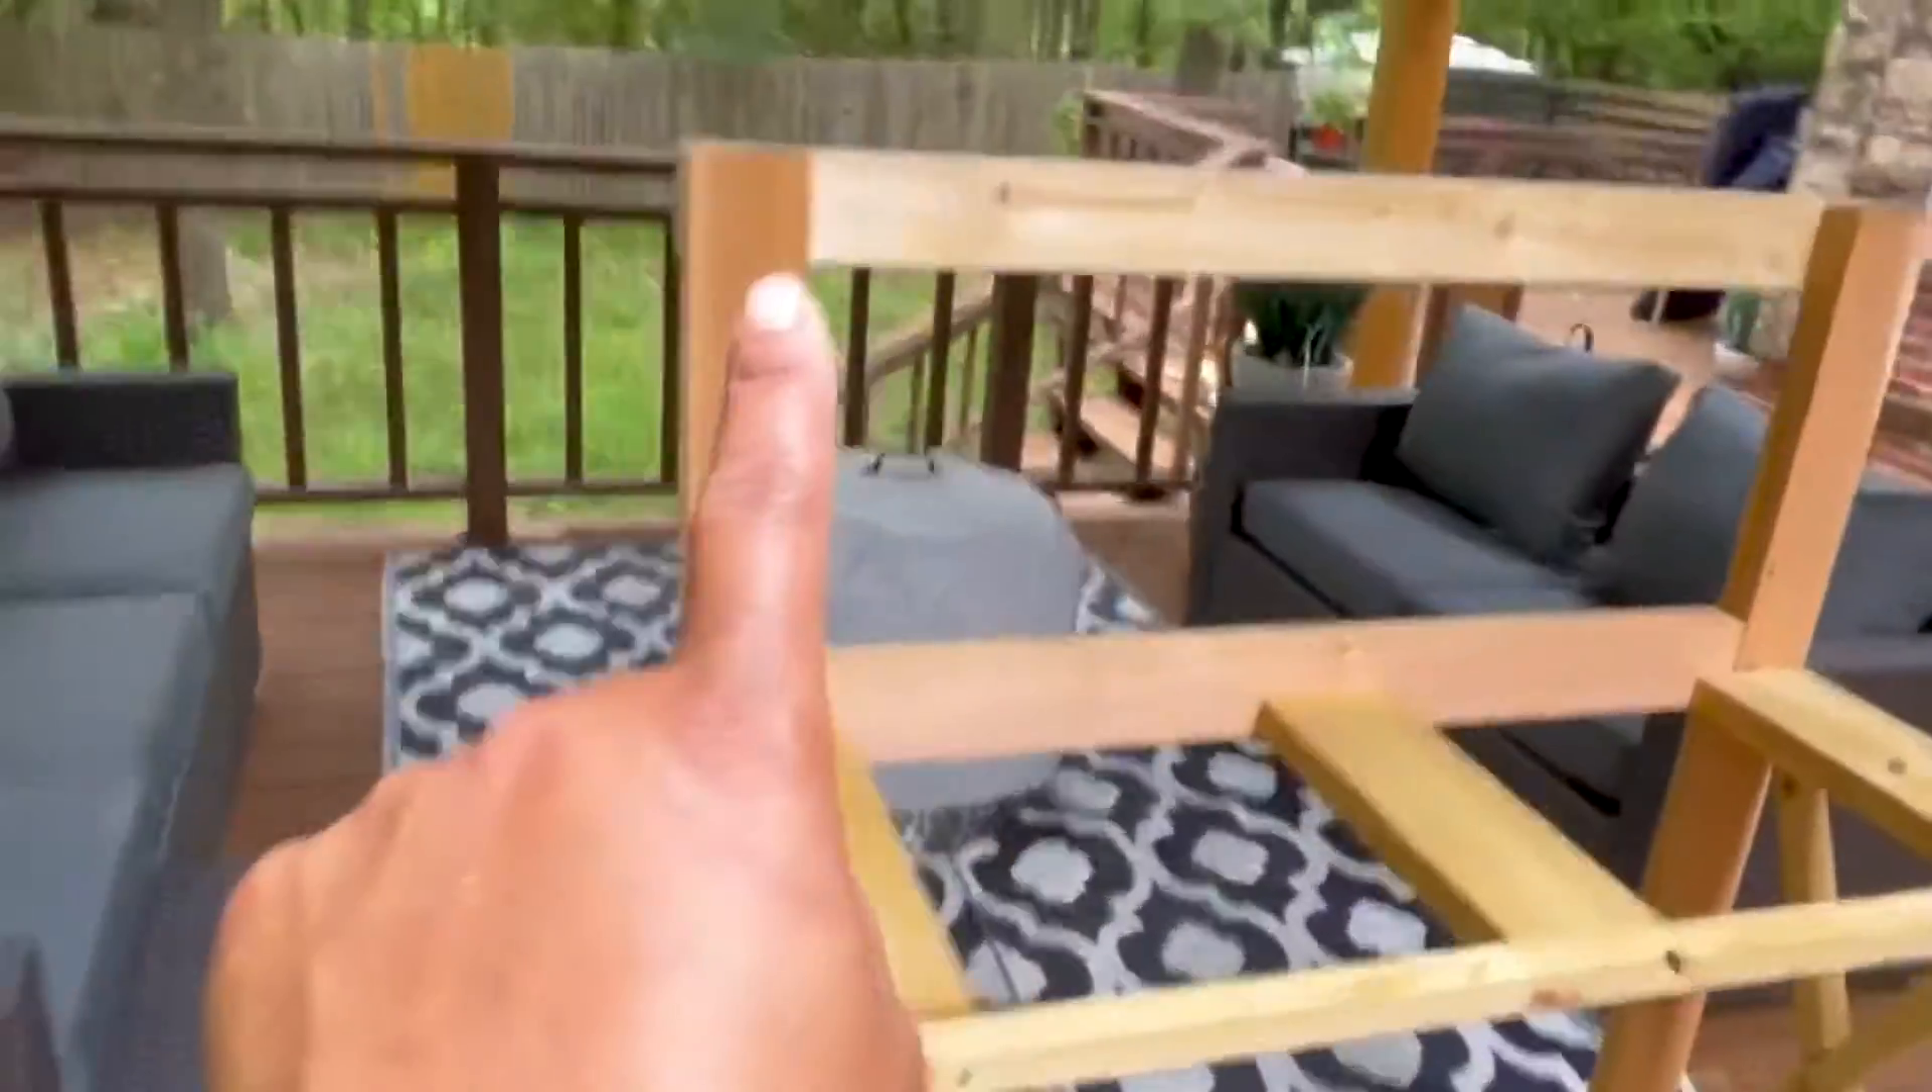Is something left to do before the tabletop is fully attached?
Yes.